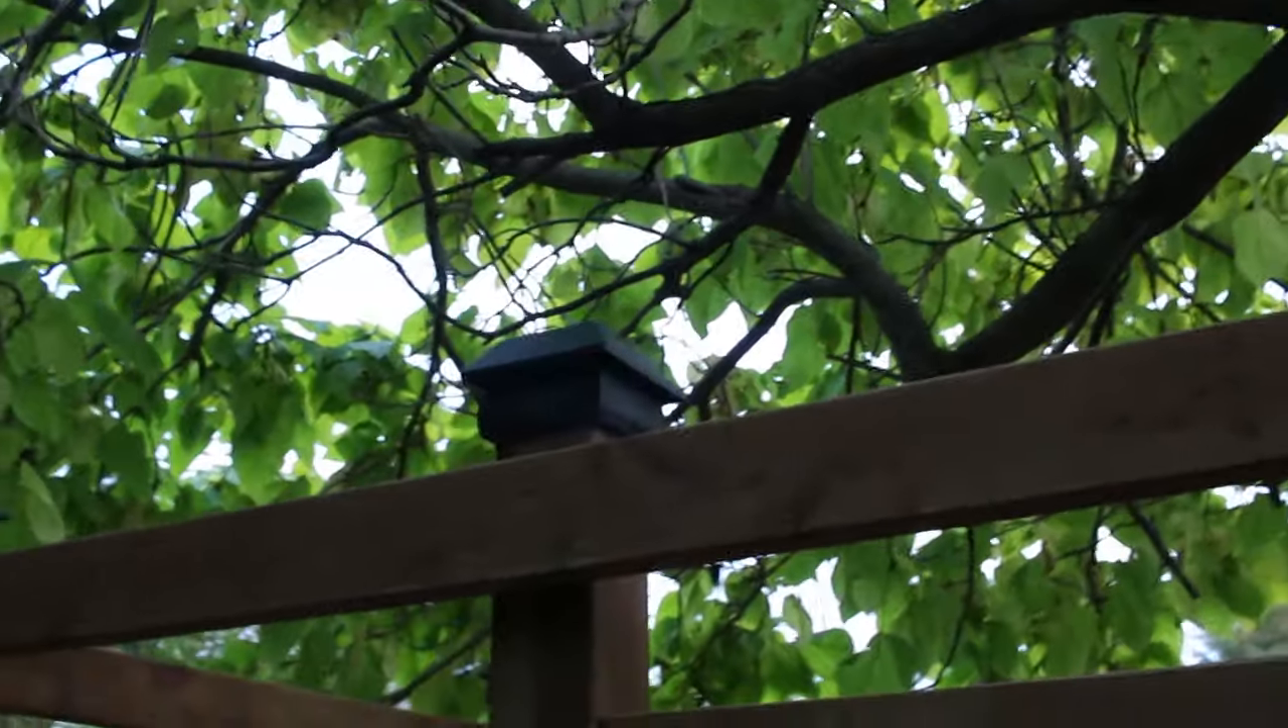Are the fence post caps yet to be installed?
No.